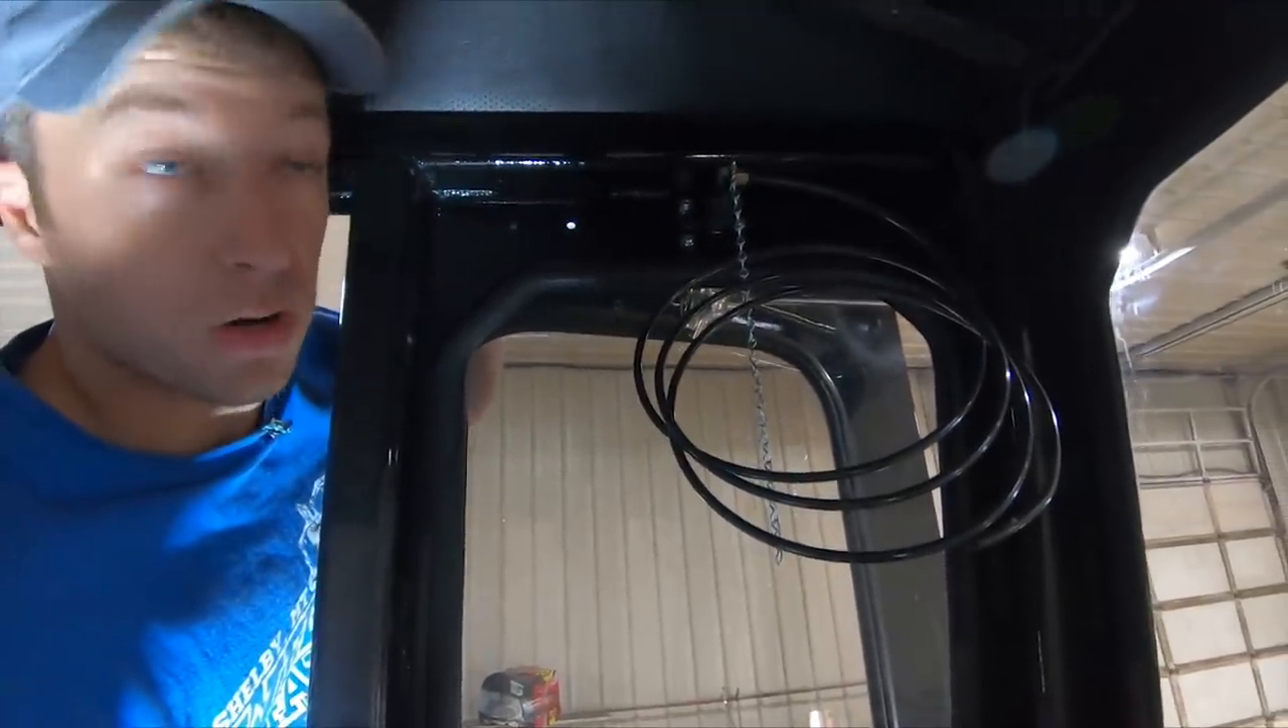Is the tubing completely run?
No.